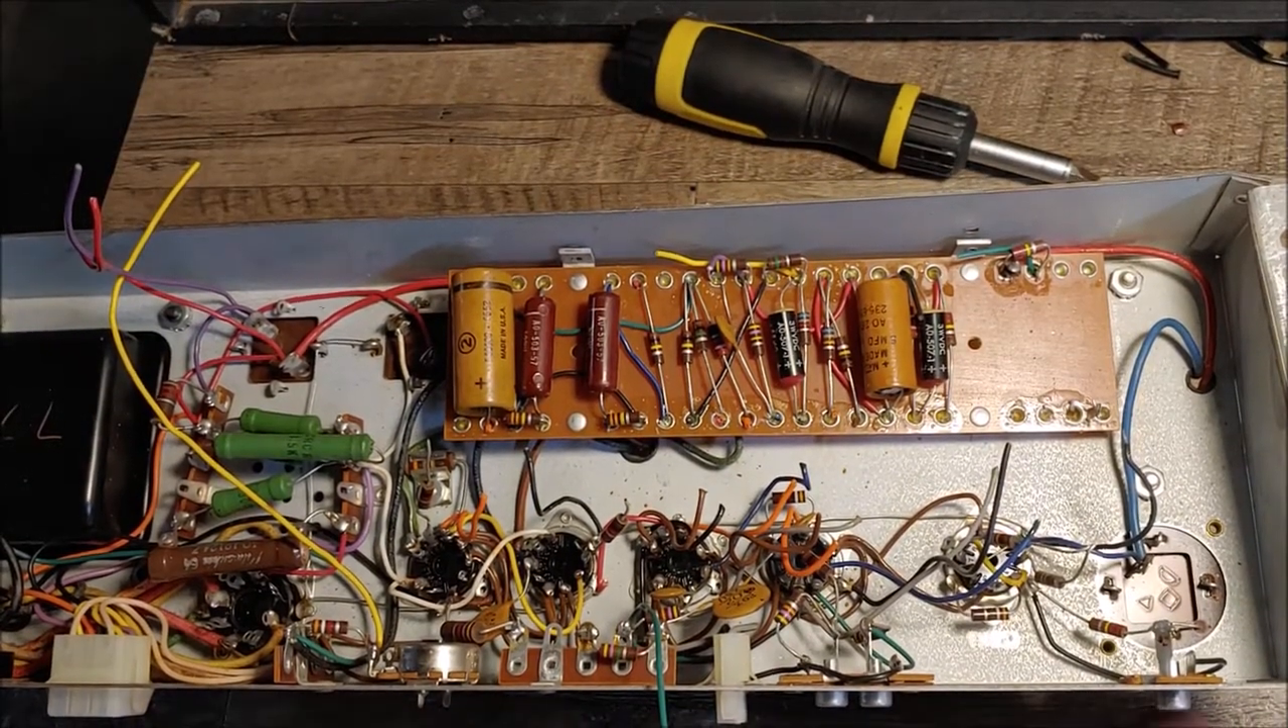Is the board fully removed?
No.